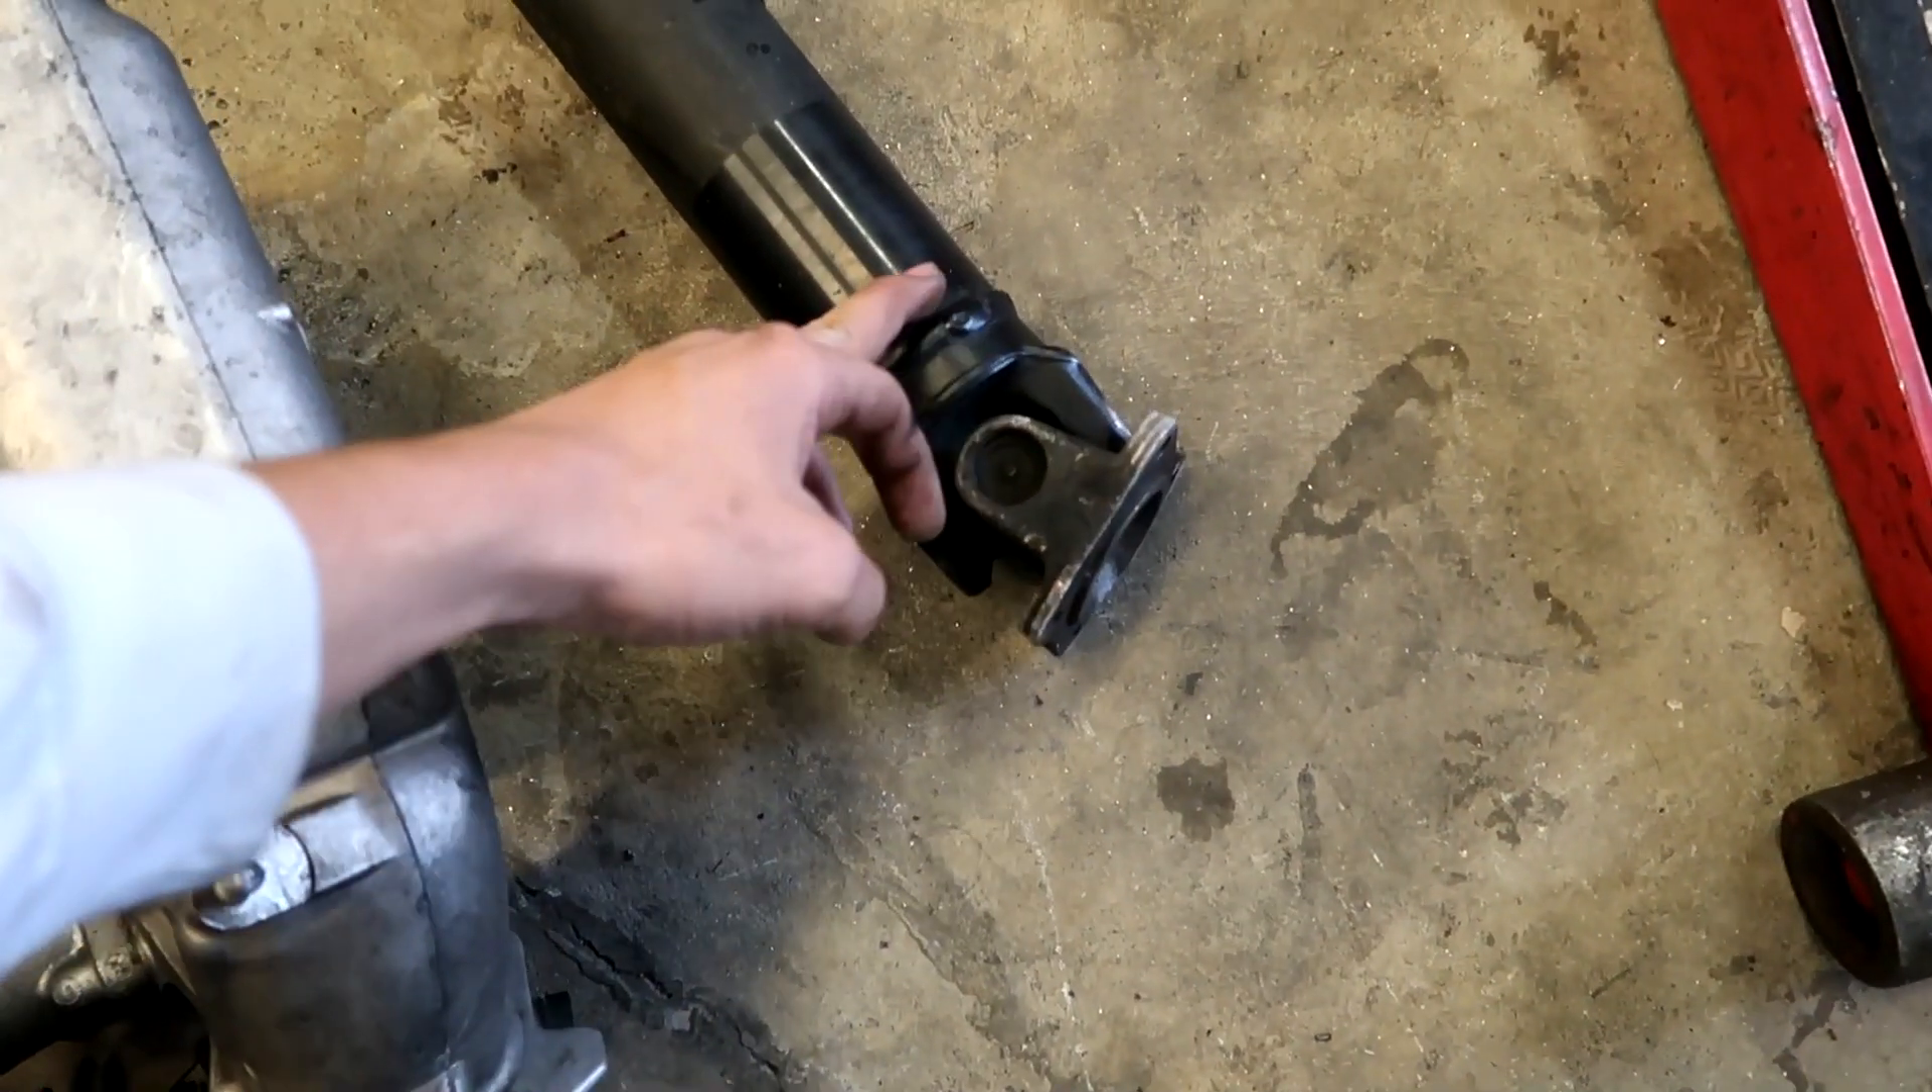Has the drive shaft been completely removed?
Yes.